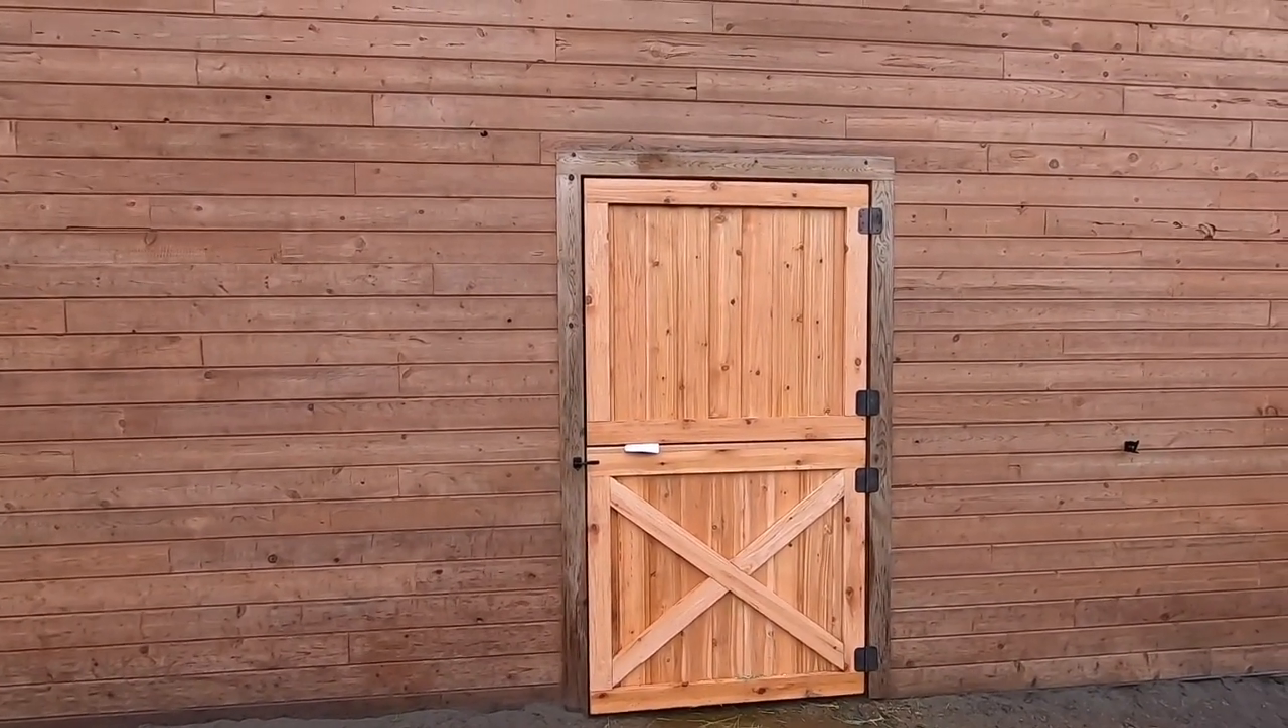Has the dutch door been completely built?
Yes.